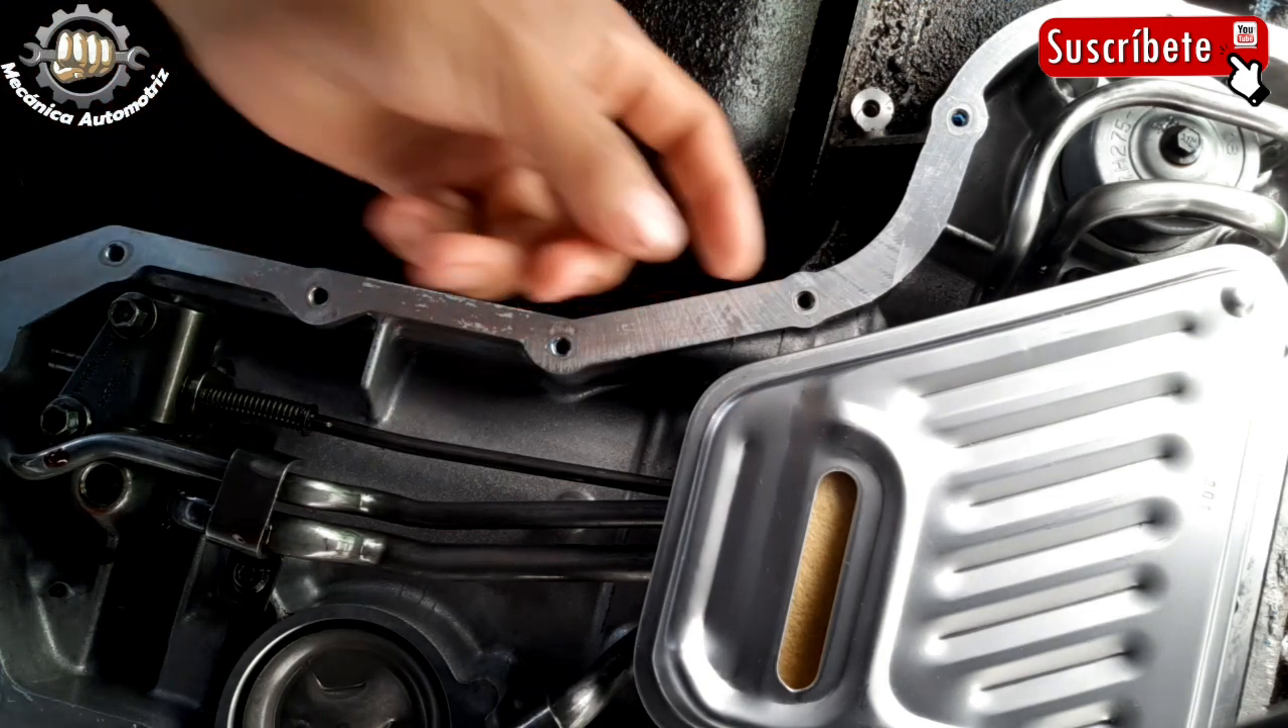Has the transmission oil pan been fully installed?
No.